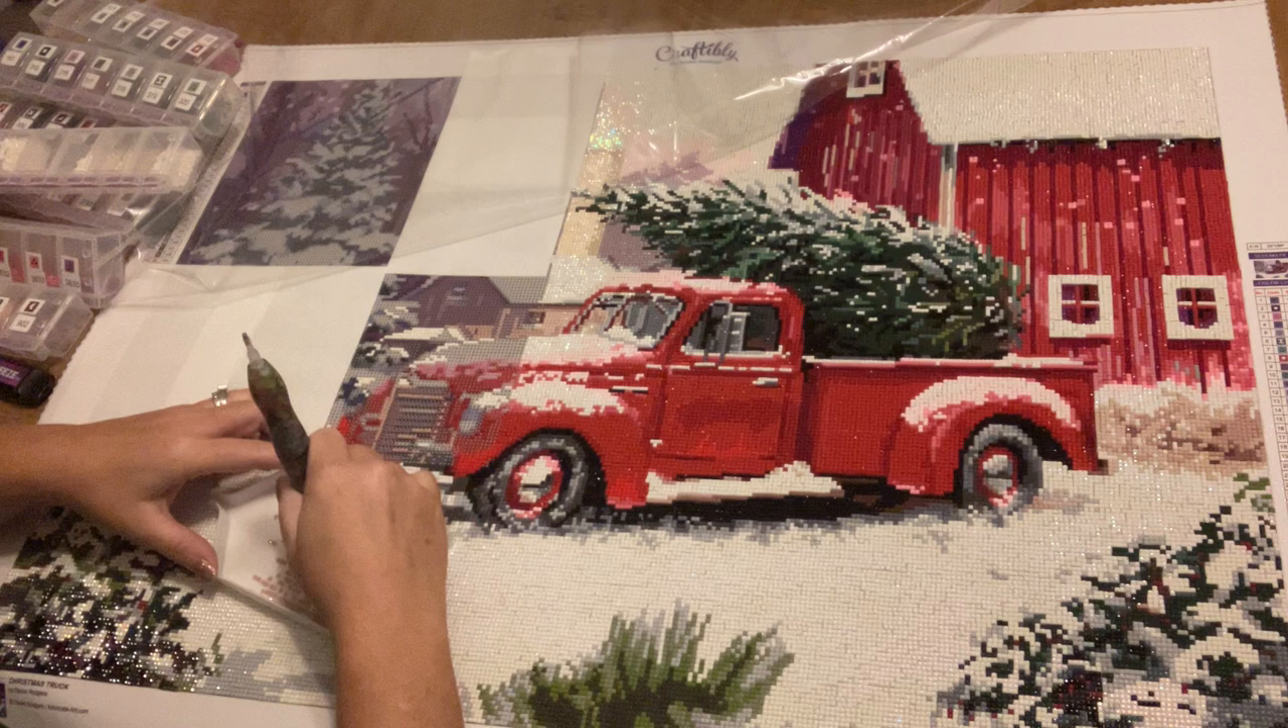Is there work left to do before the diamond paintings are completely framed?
Yes.